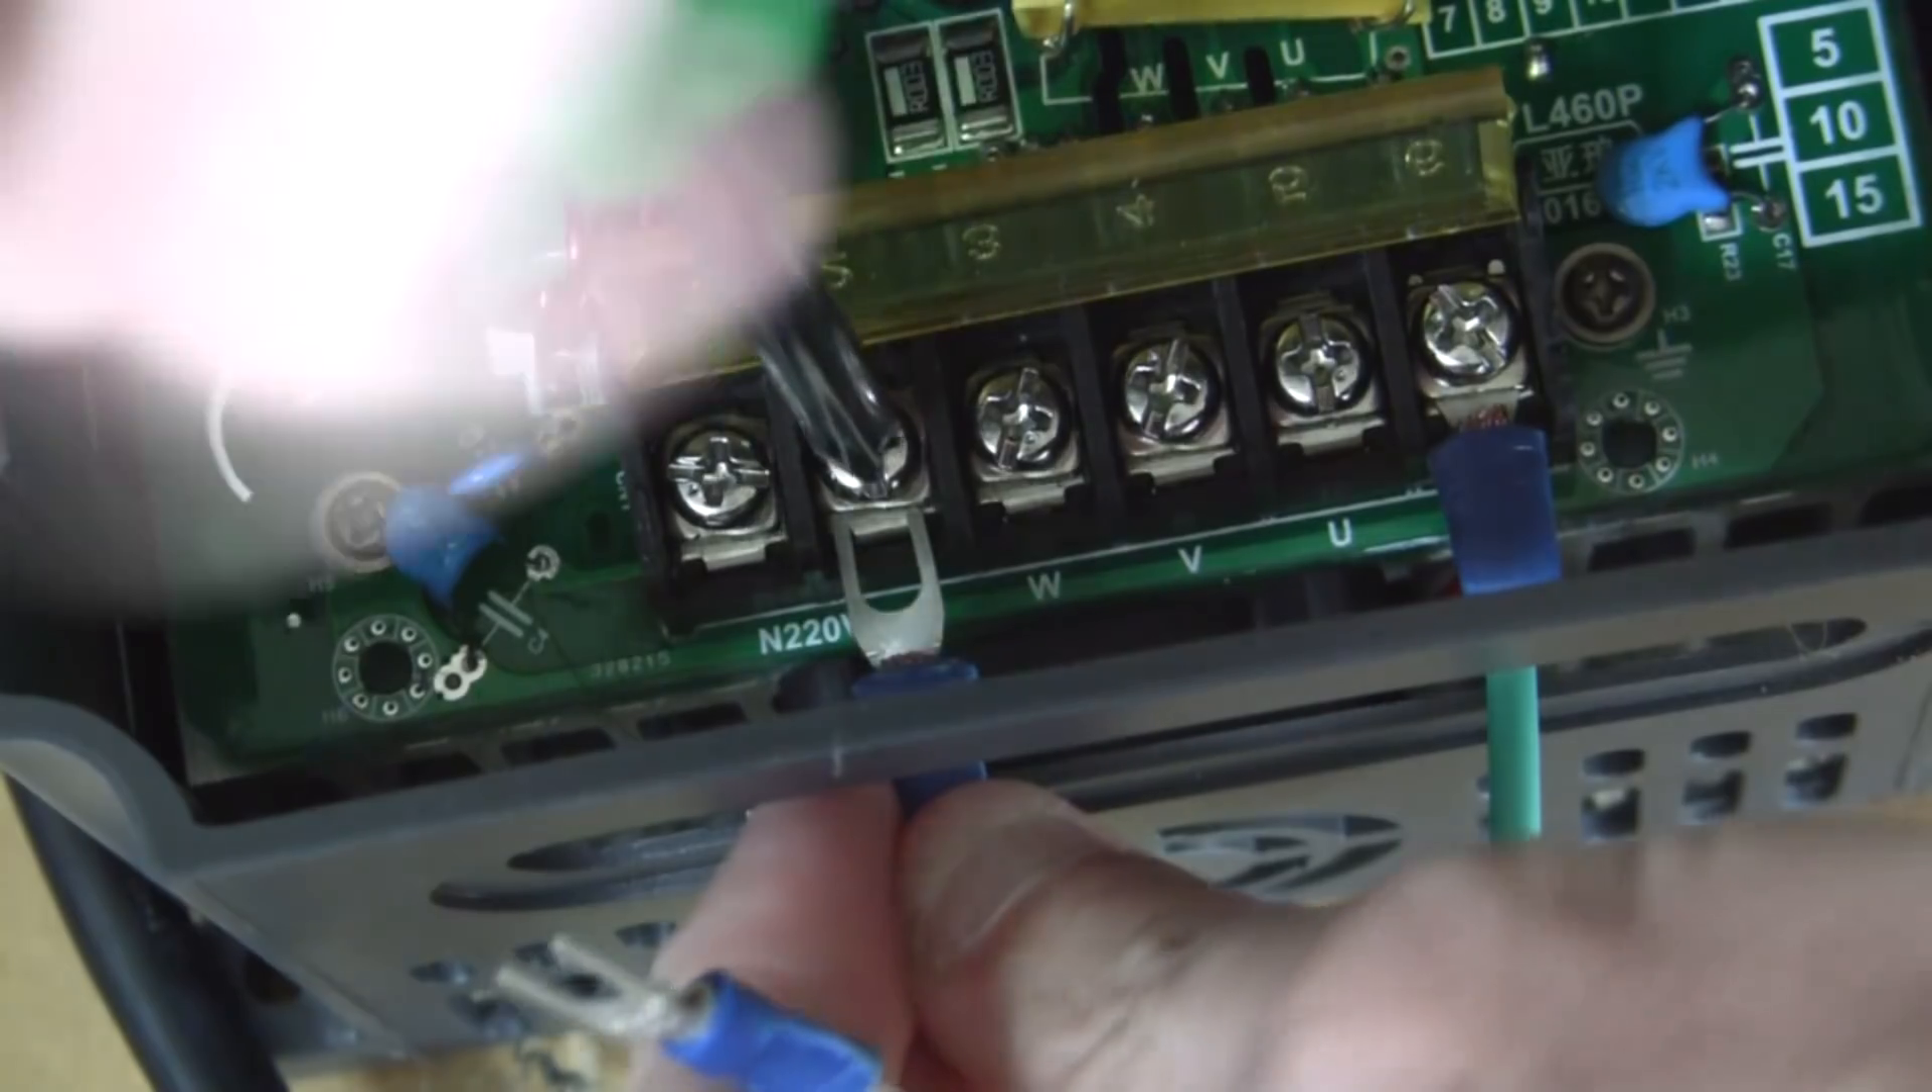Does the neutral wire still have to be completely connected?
Yes.